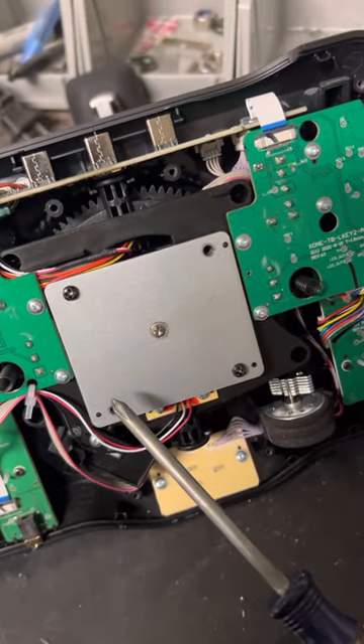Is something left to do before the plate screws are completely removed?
Yes.